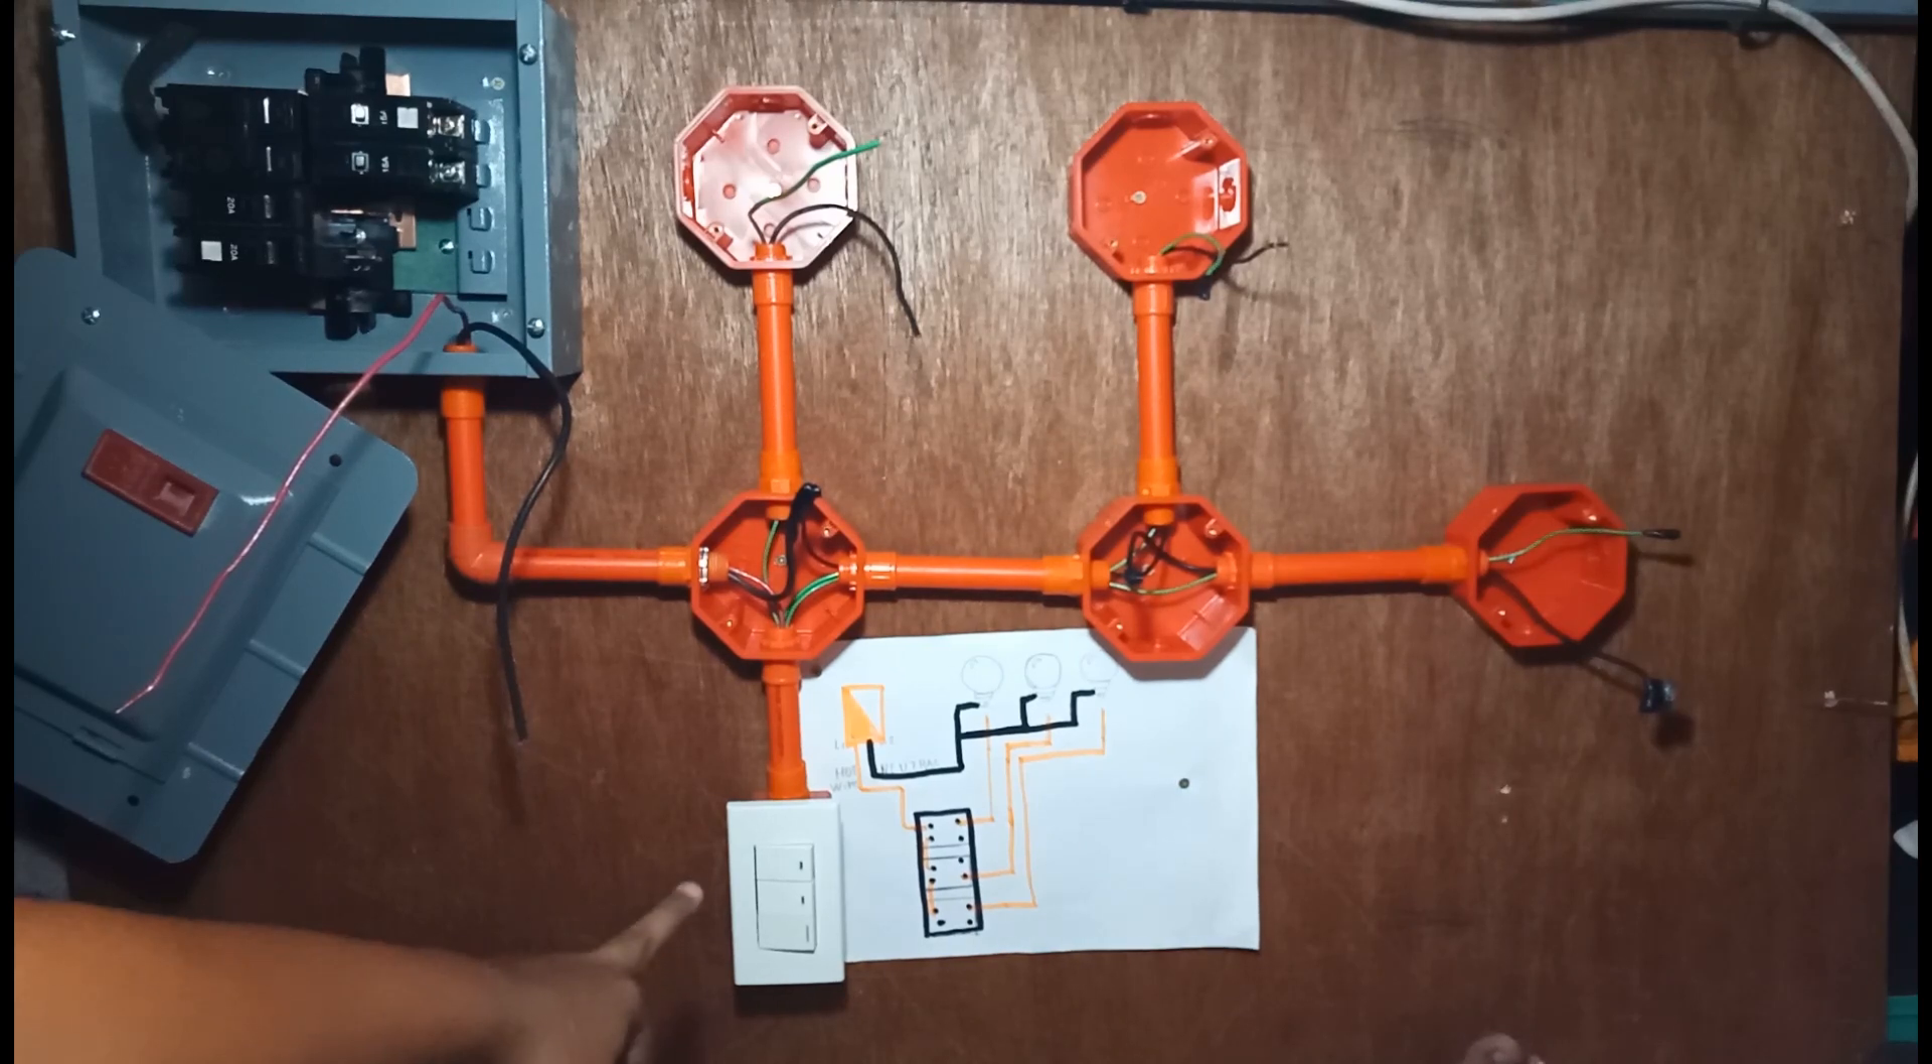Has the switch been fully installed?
Yes.